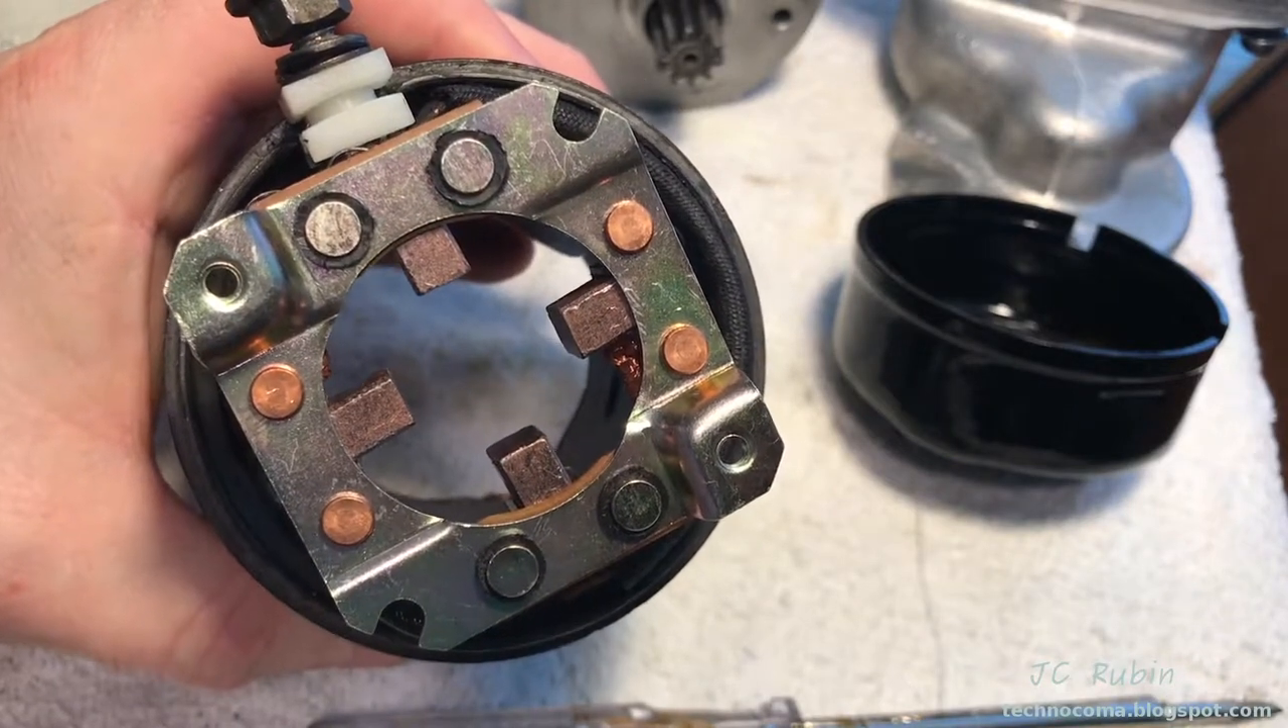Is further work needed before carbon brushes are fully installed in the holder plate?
No.